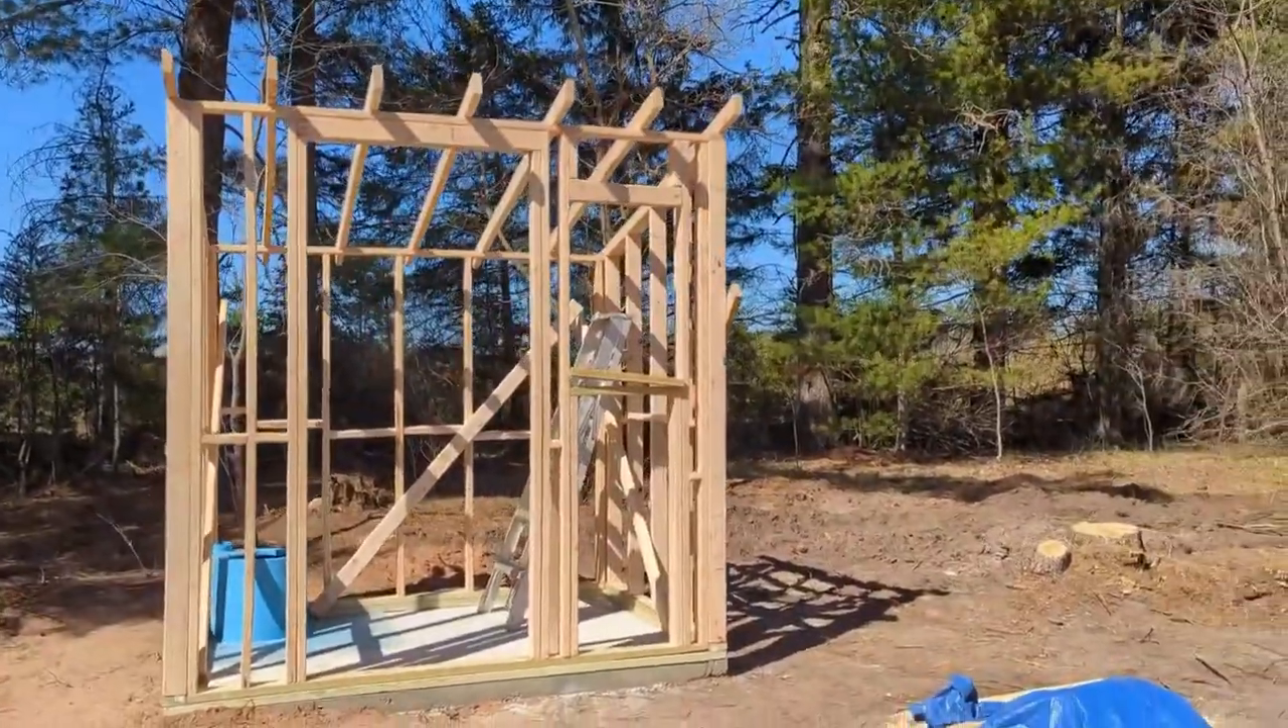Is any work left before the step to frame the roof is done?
No.